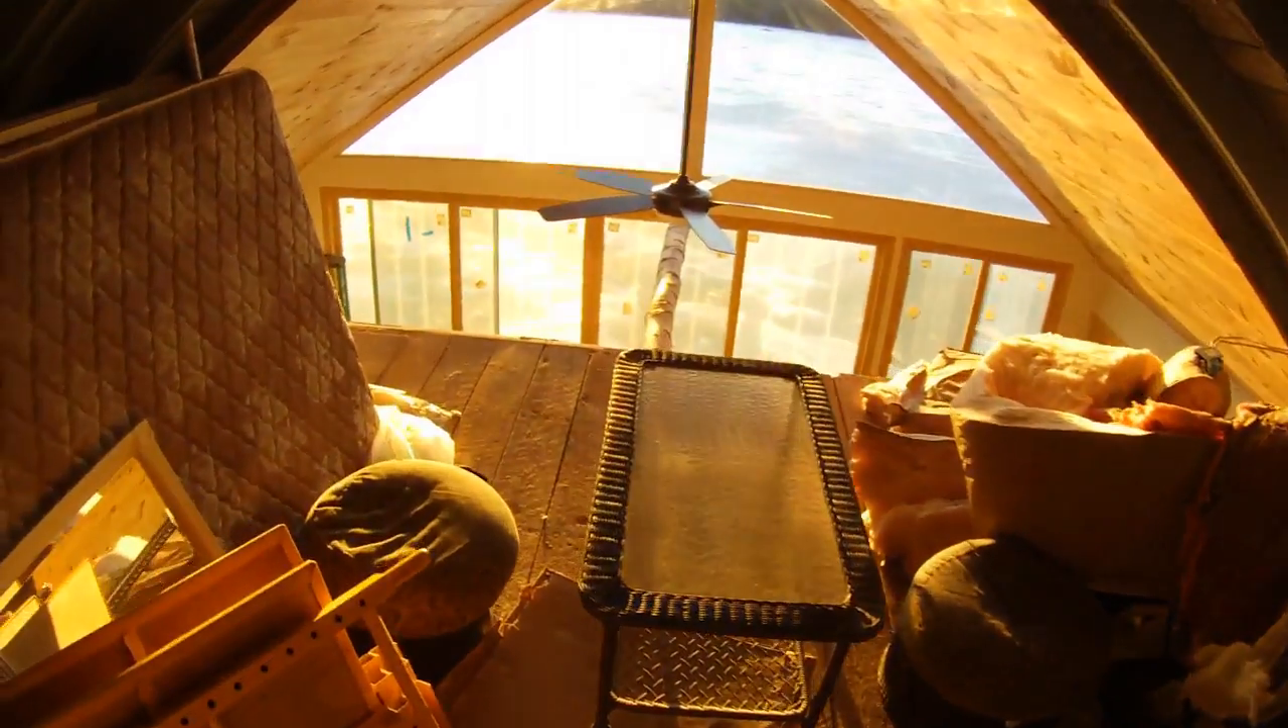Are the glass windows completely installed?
Yes.